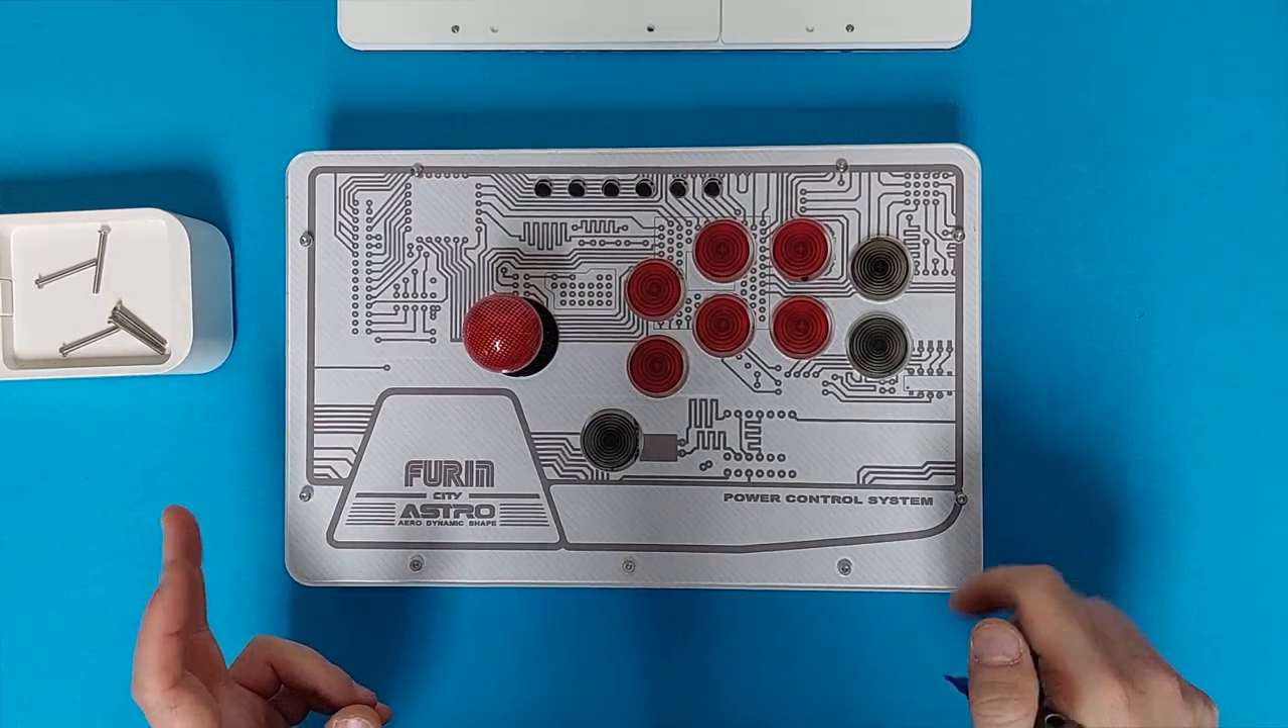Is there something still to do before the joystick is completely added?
No.